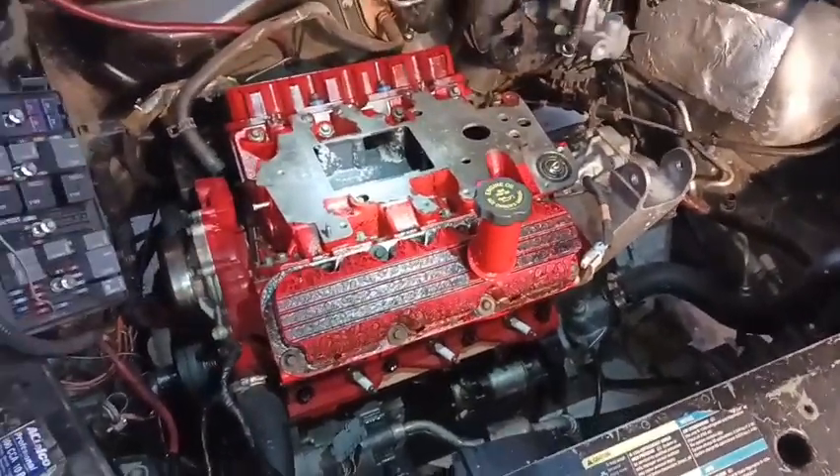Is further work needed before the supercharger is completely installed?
Yes.